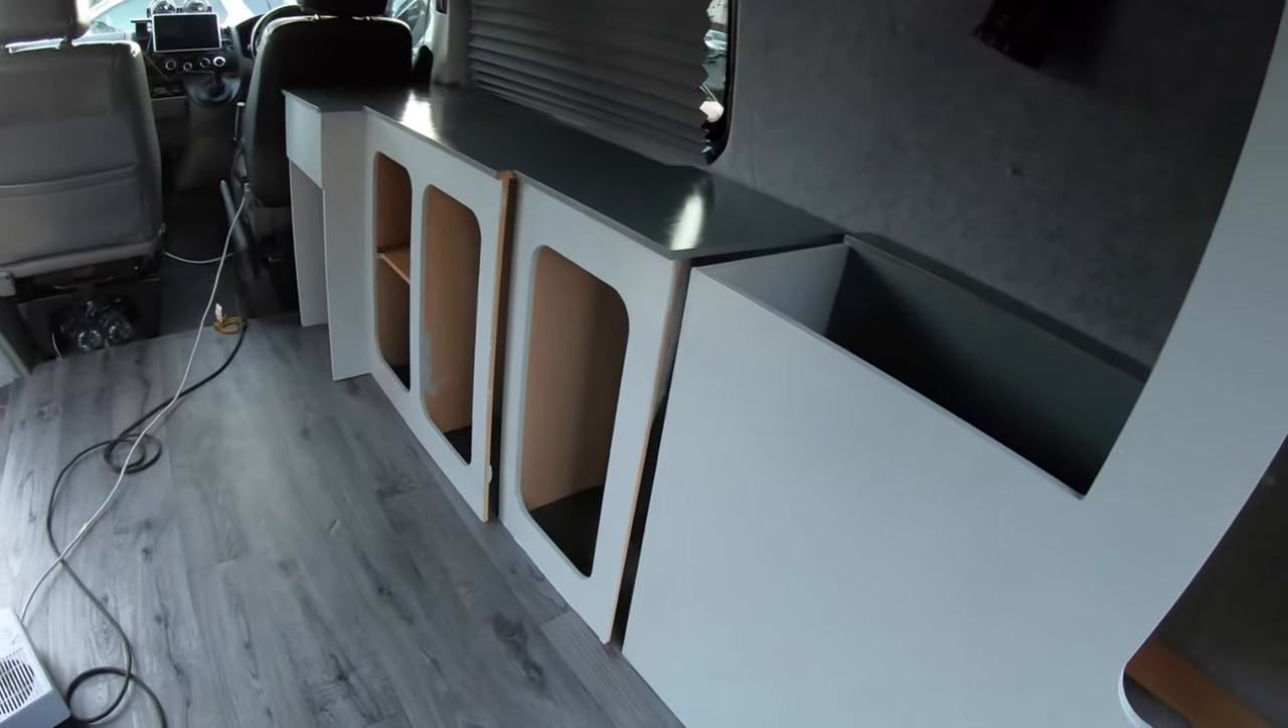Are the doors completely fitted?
No.